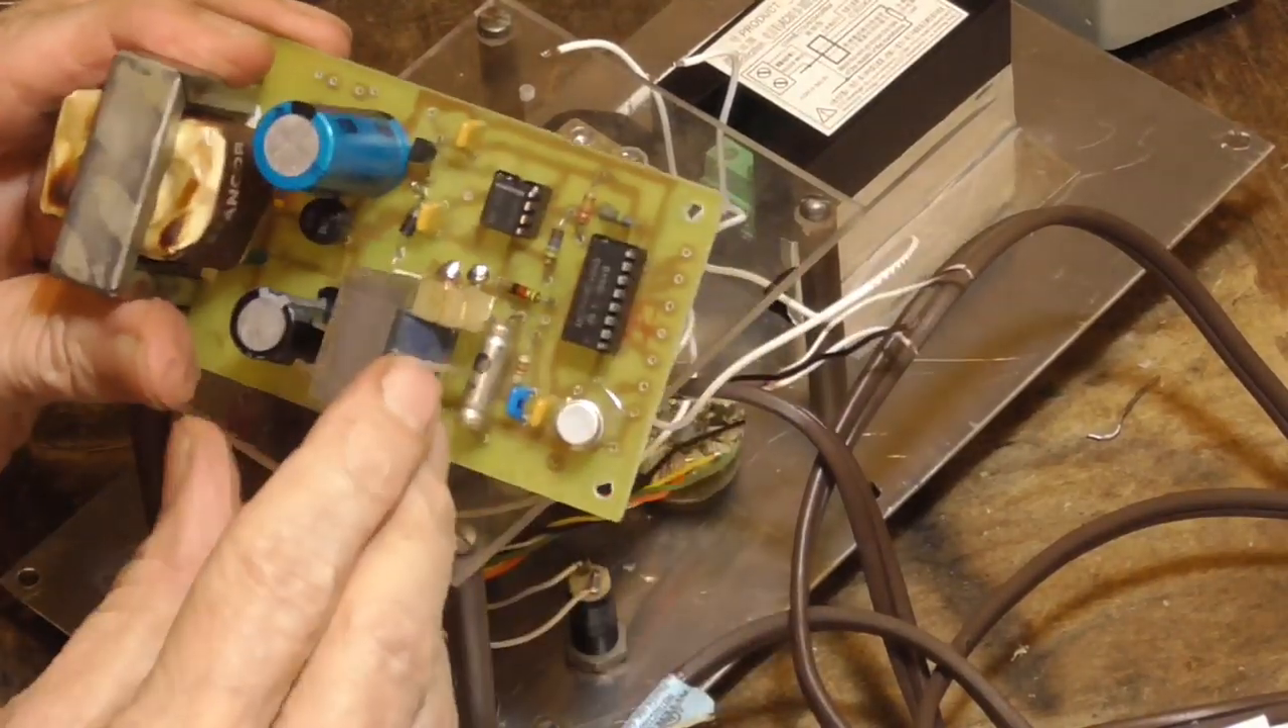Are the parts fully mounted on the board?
Yes.